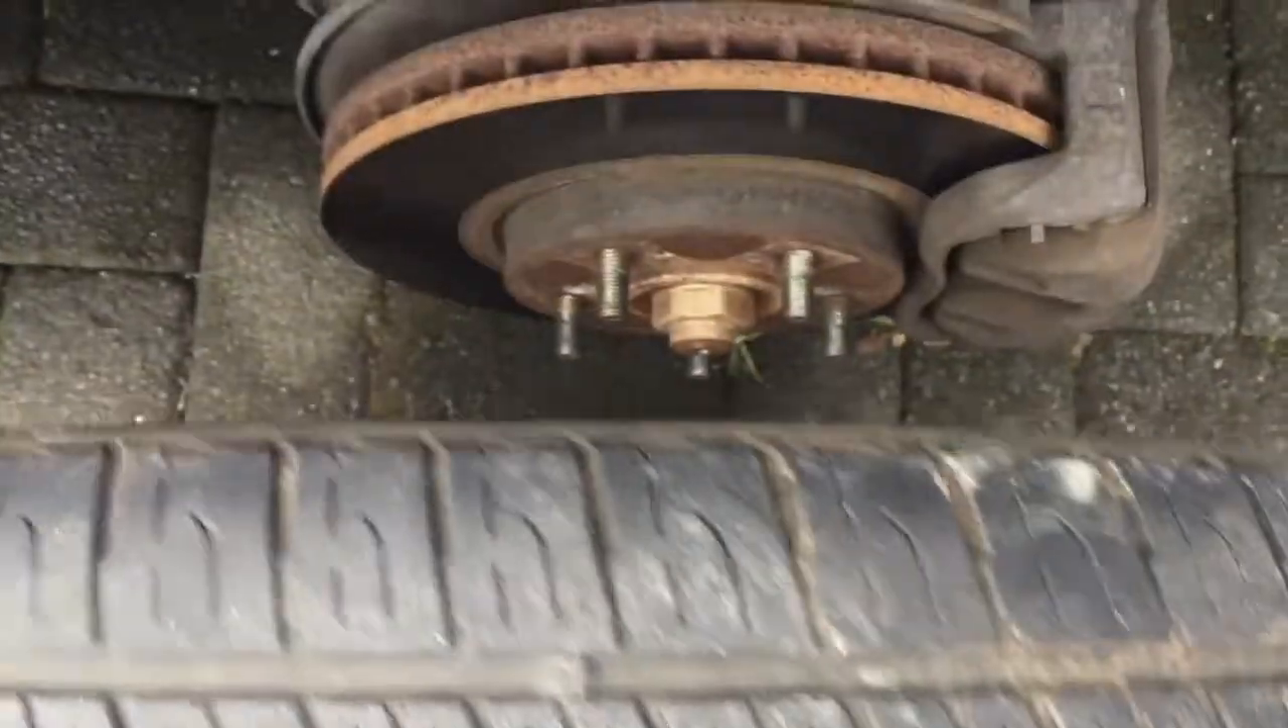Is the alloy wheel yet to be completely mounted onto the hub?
Yes.